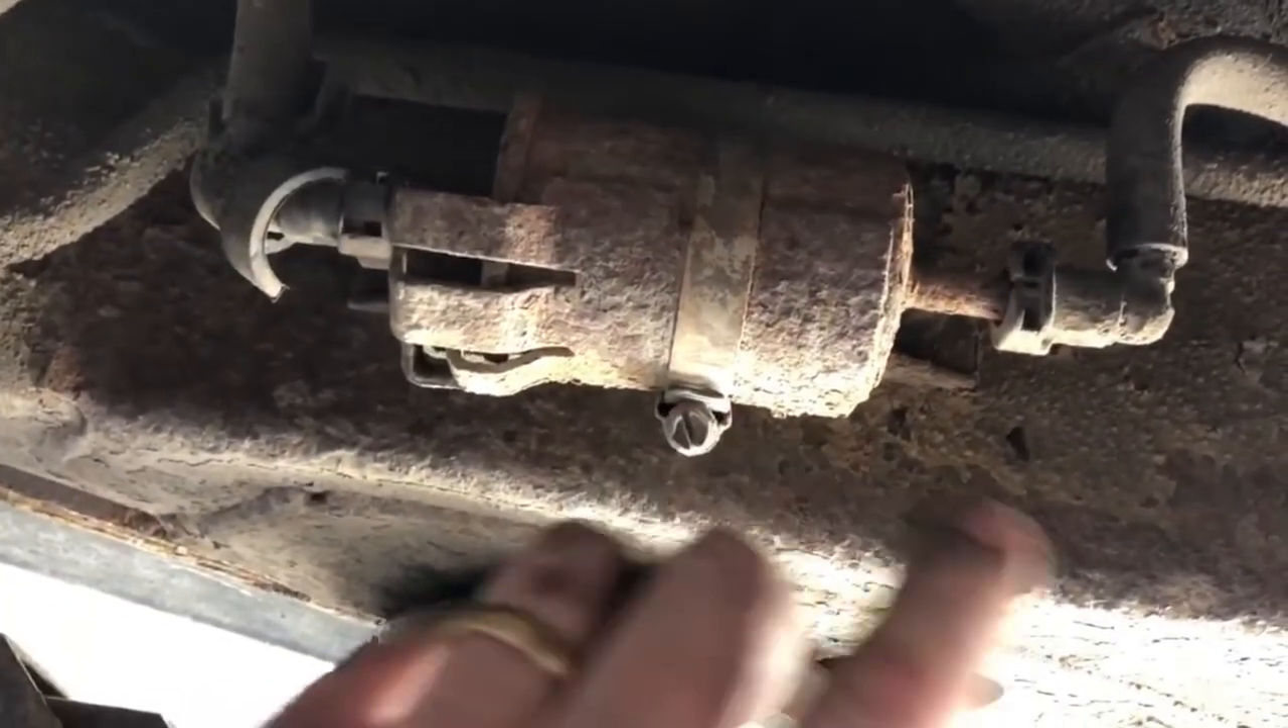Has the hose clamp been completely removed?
No.